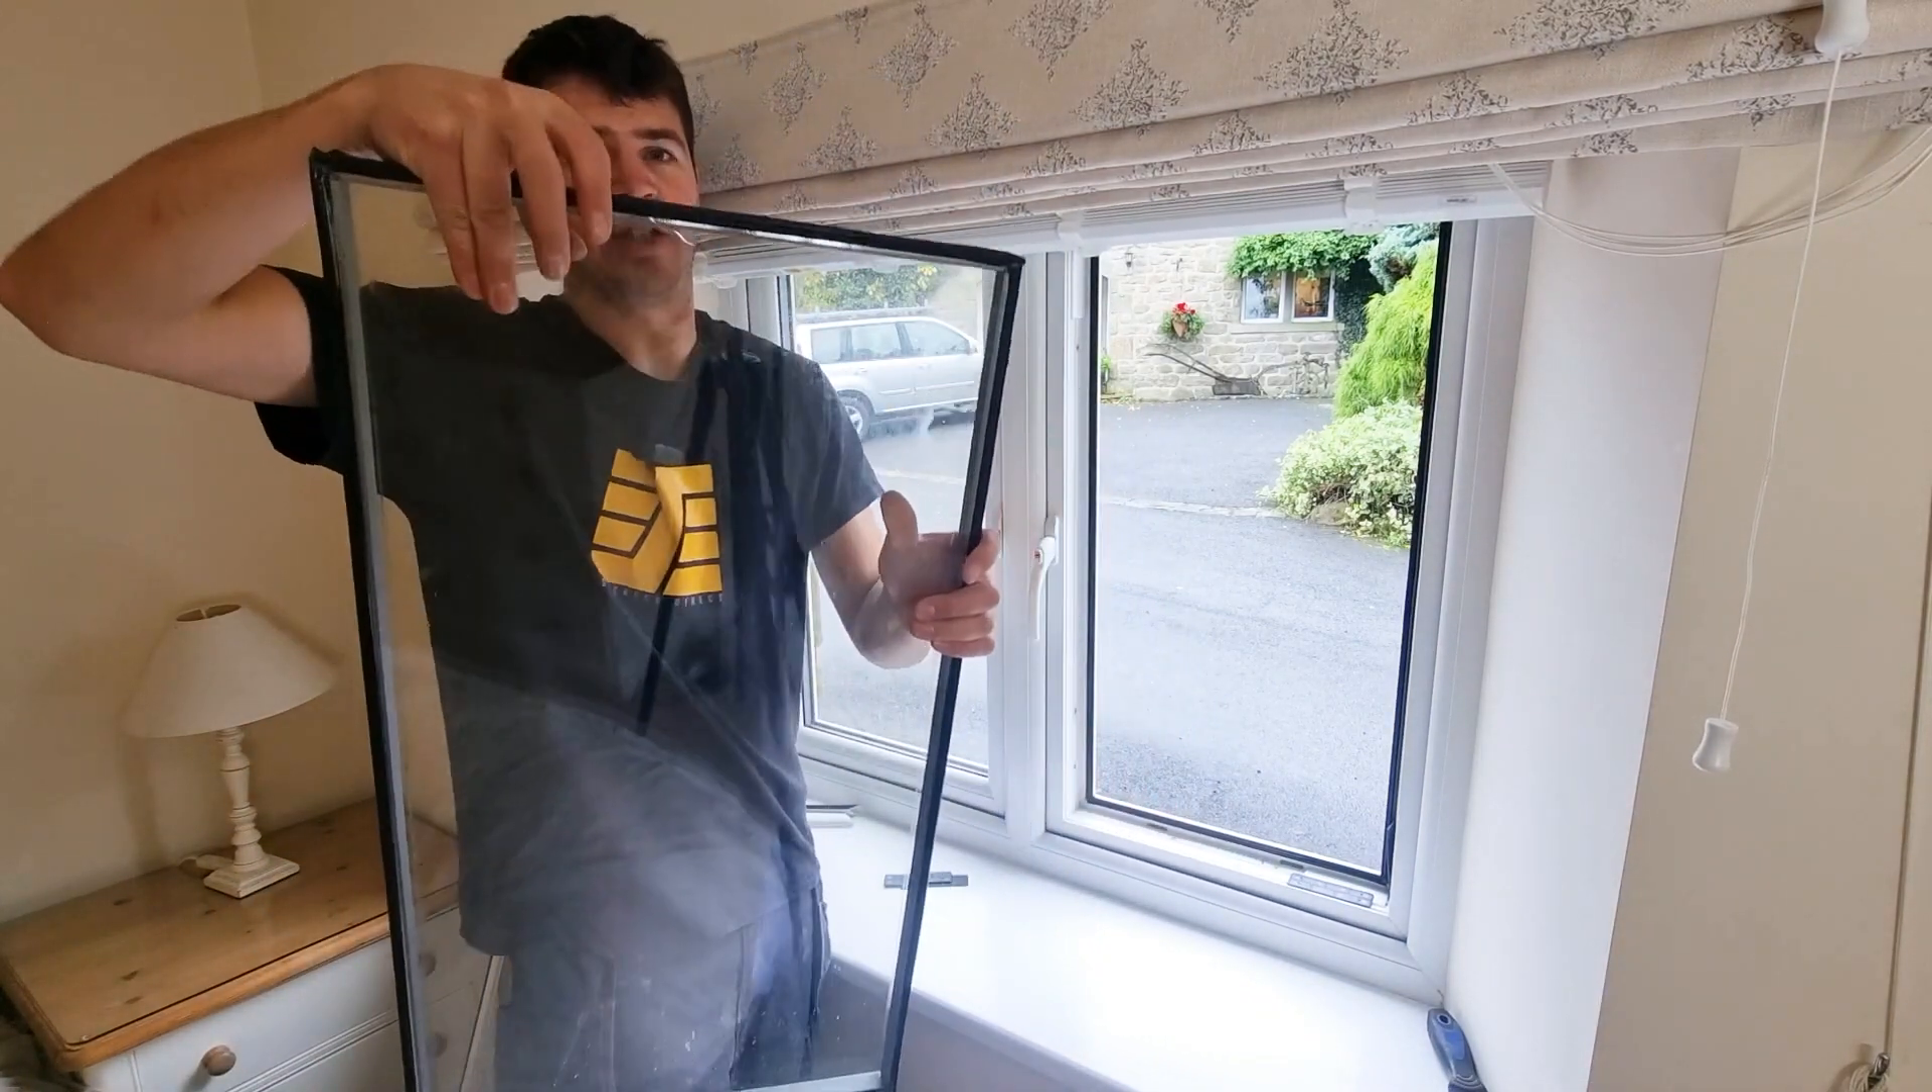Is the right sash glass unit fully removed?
Yes.